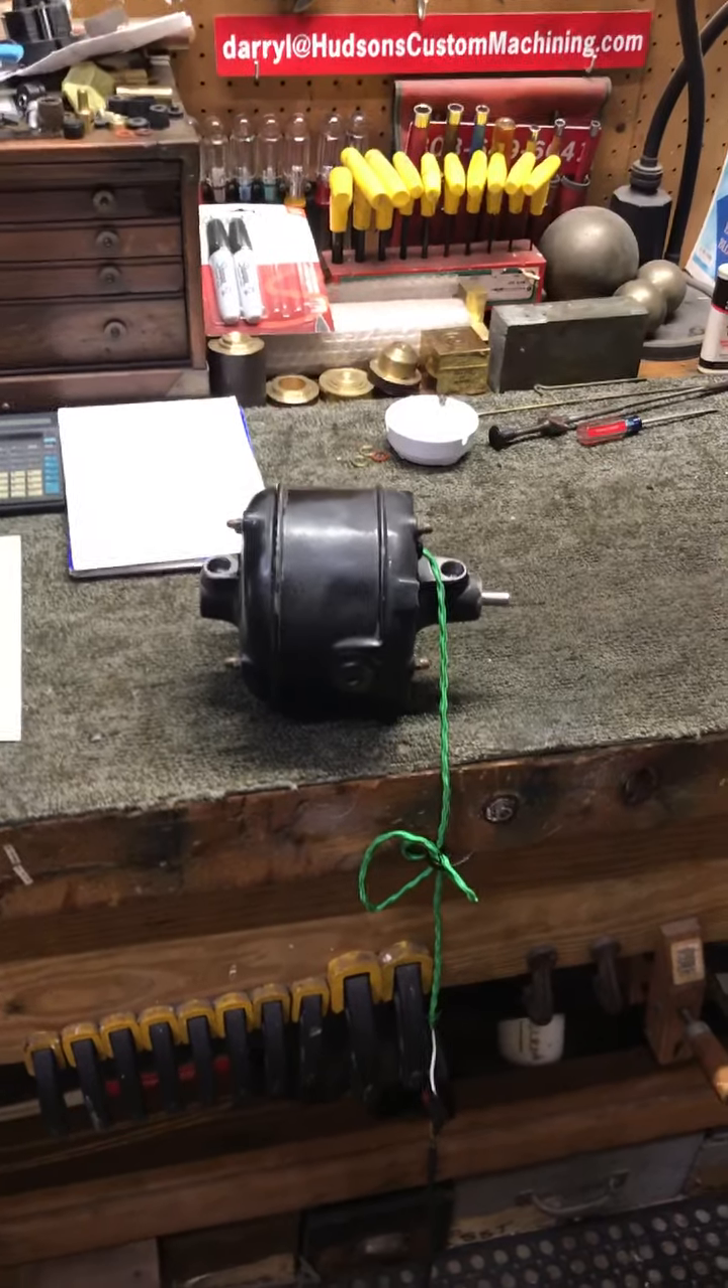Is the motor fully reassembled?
Yes.